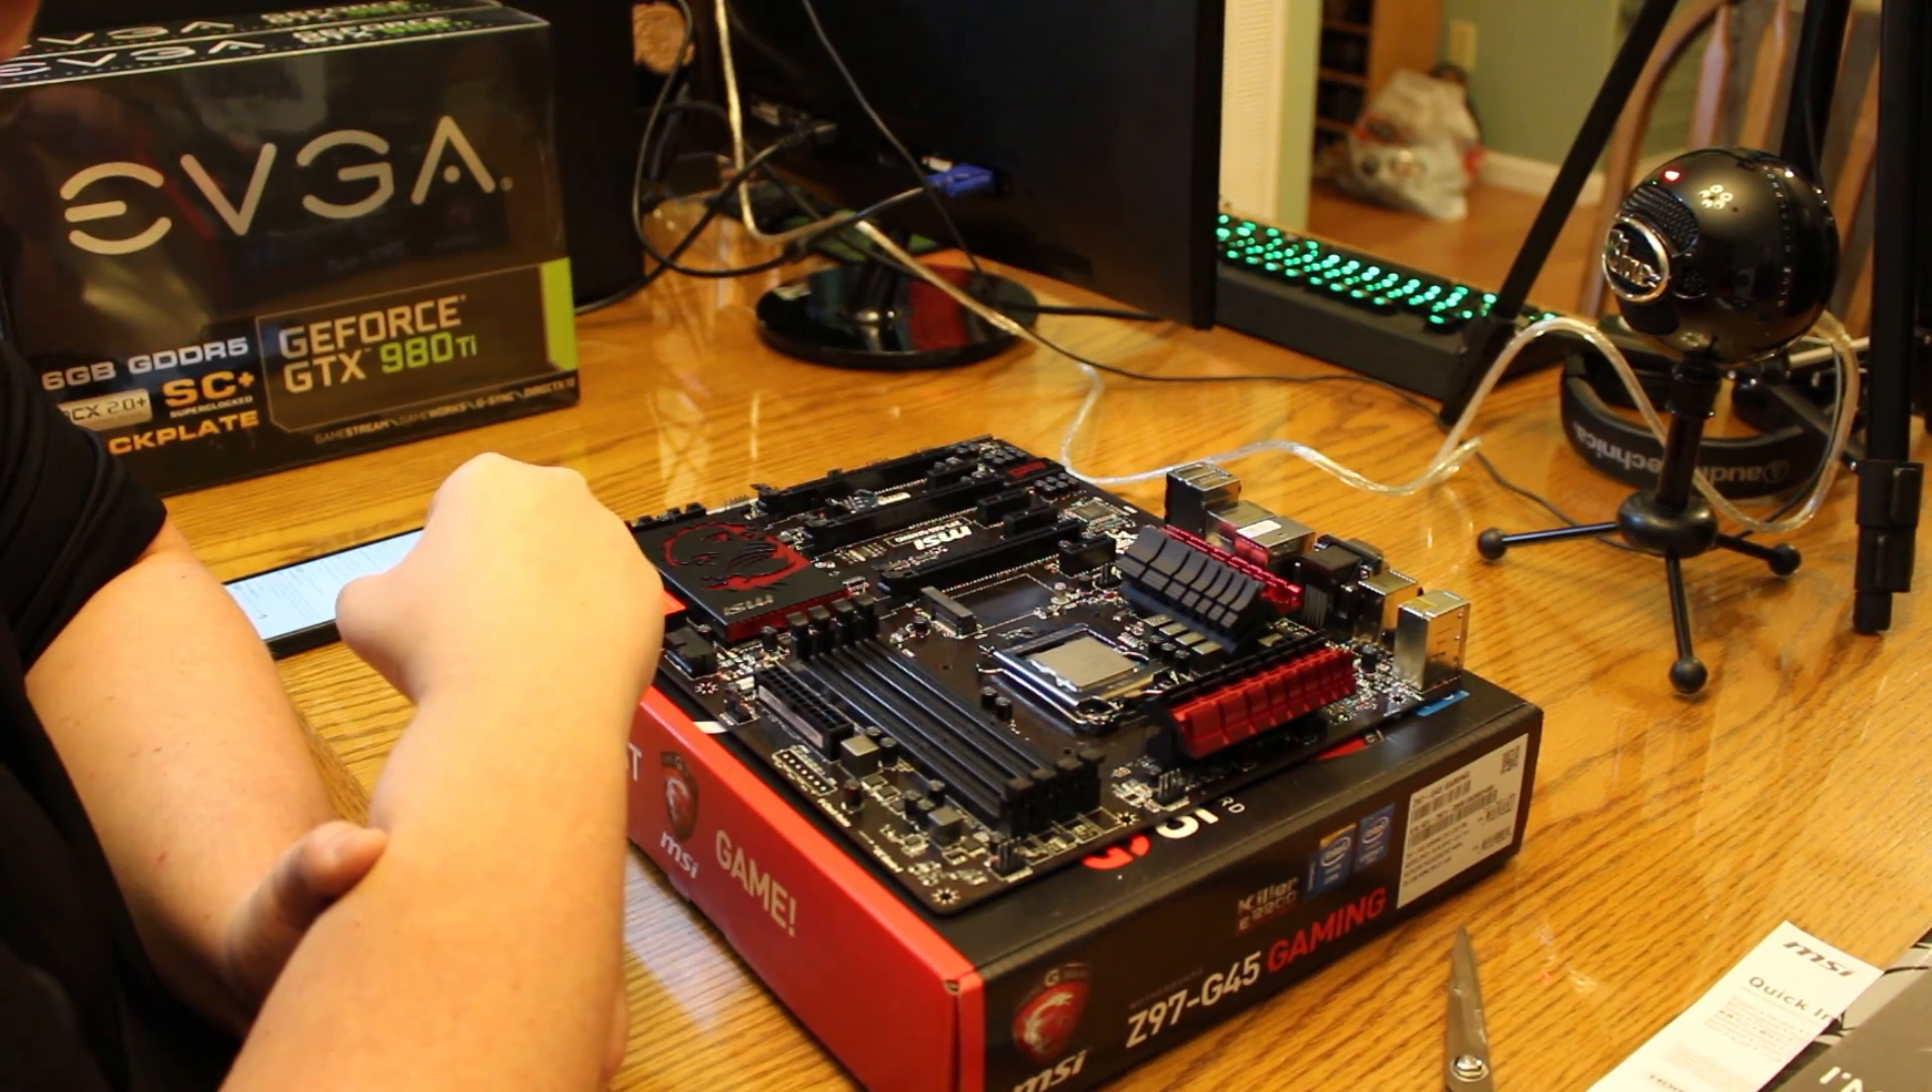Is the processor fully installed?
Yes.